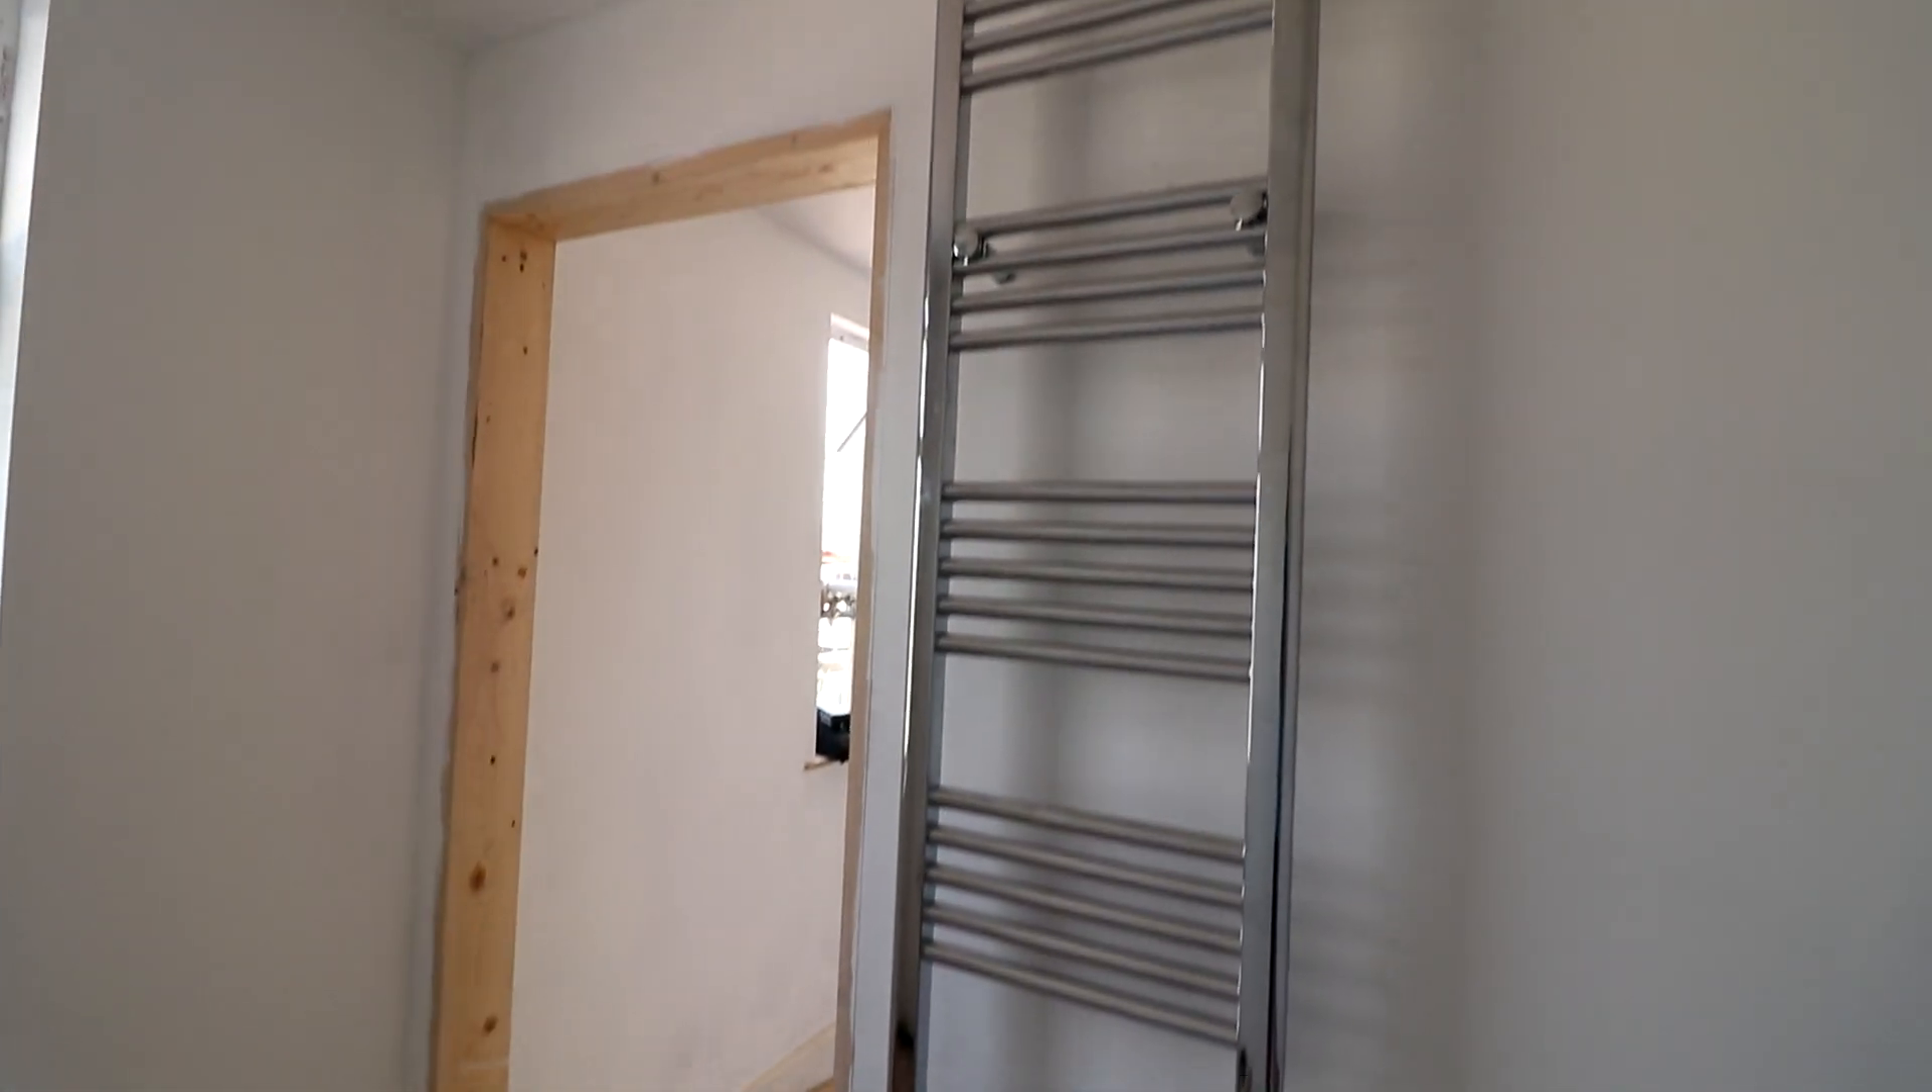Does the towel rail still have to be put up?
No.